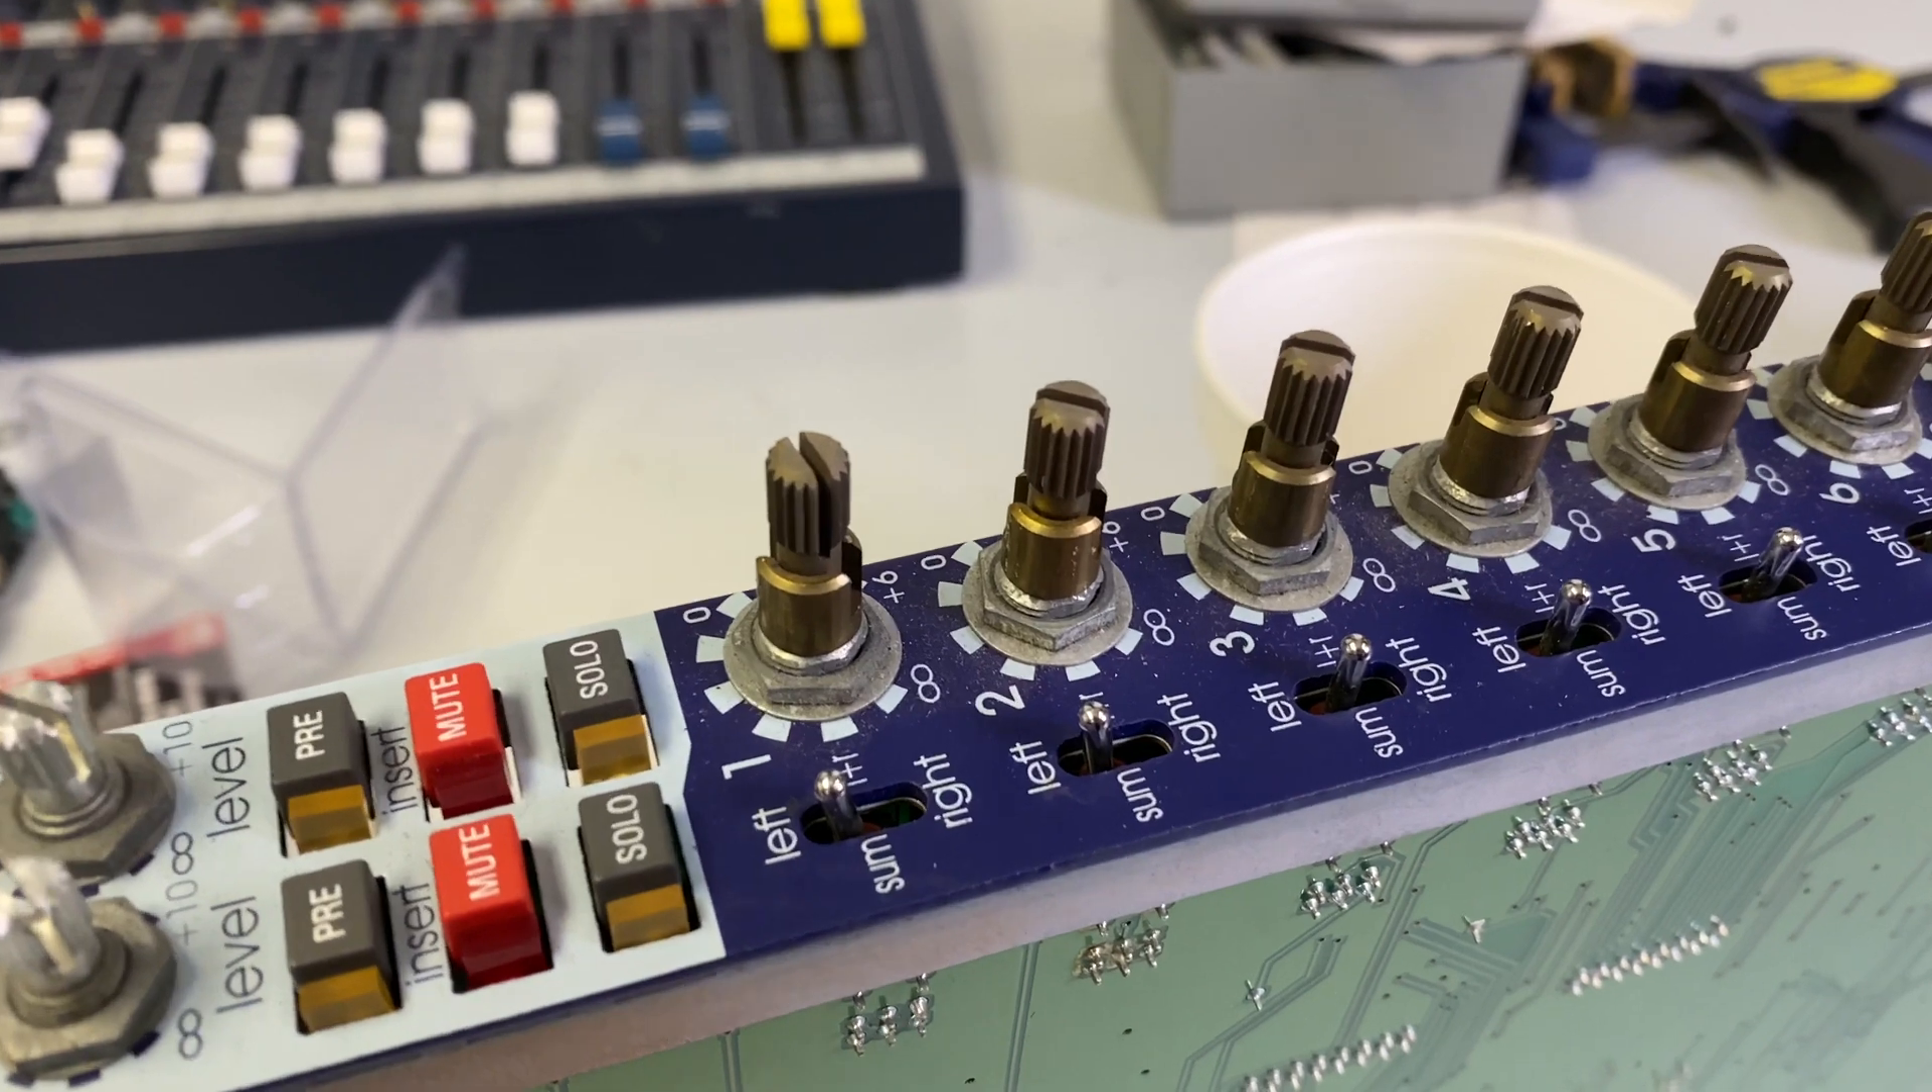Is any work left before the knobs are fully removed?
No.